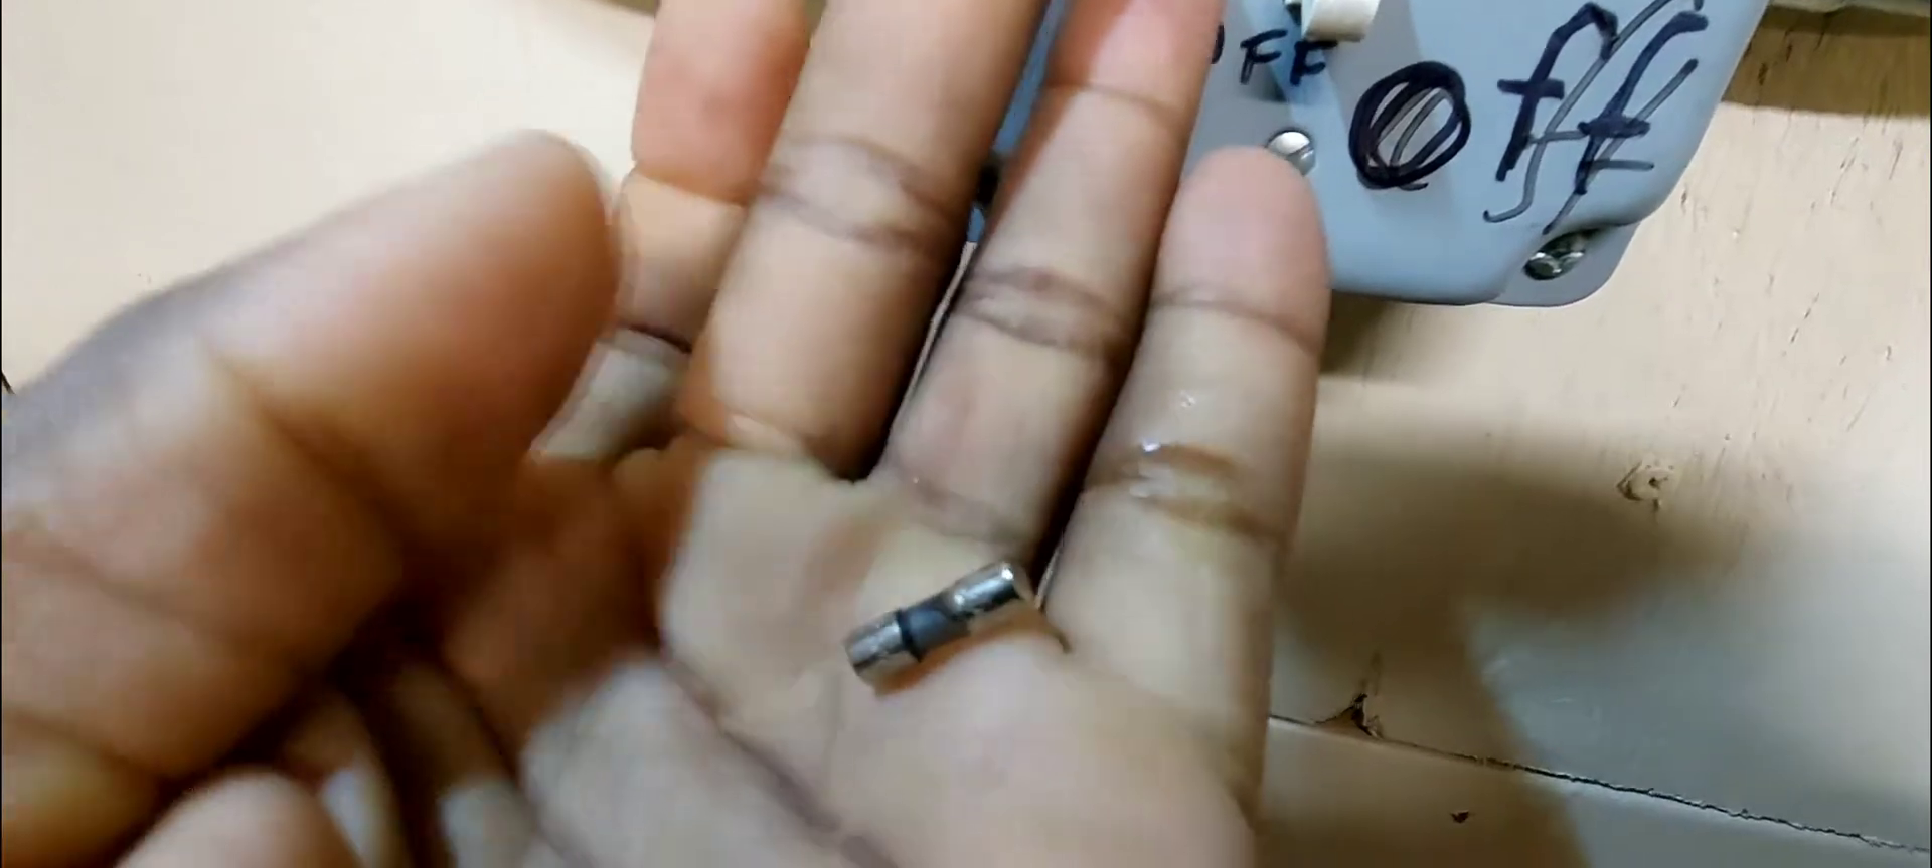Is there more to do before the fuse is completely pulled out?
No.